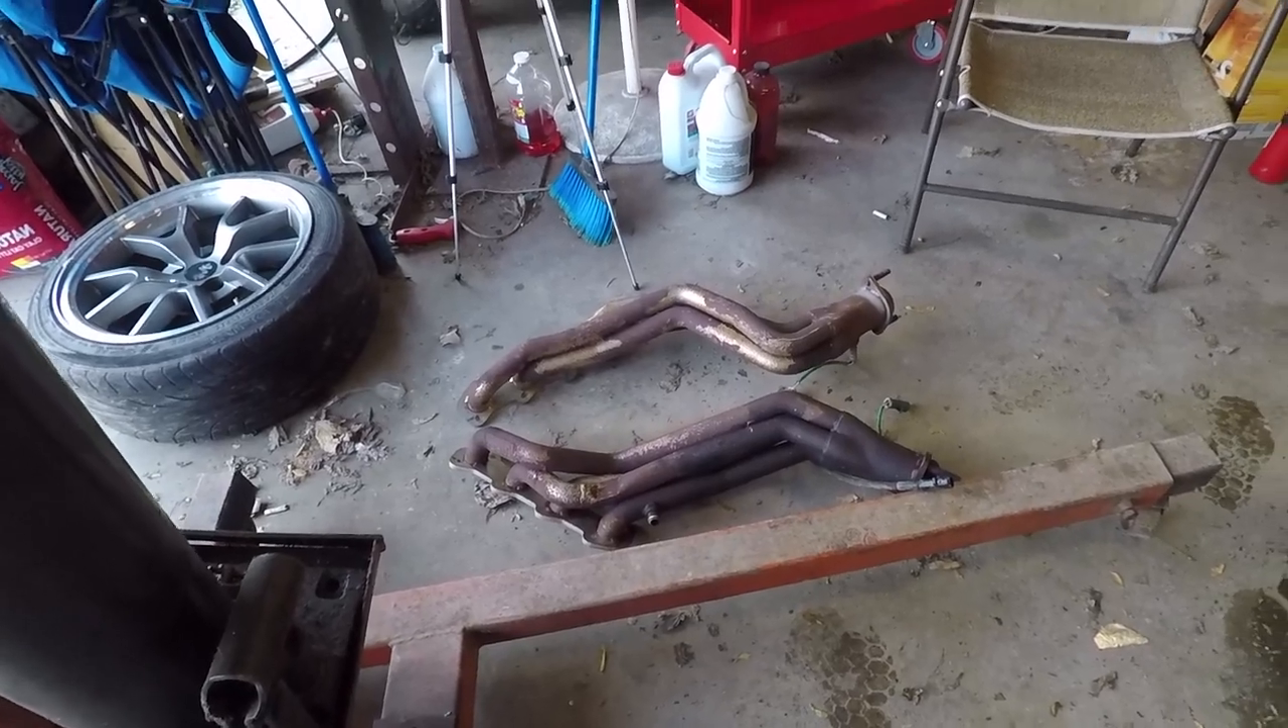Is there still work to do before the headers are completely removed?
No.